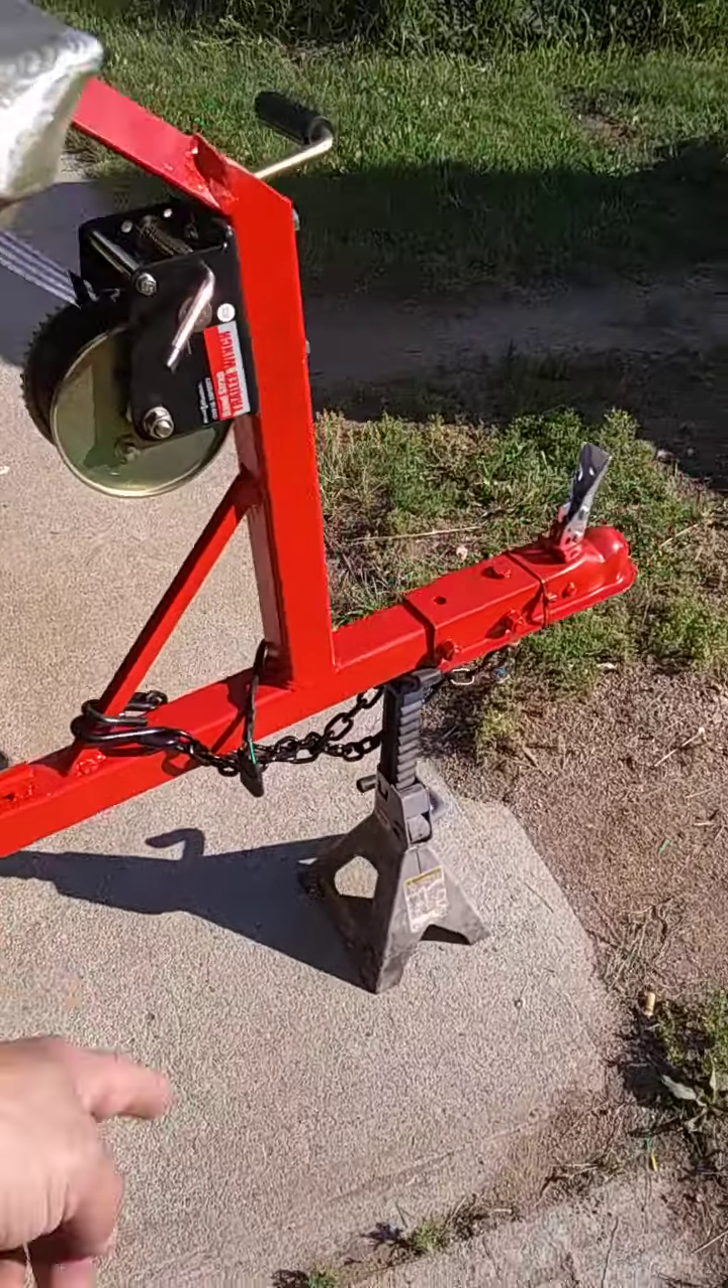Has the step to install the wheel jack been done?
No.